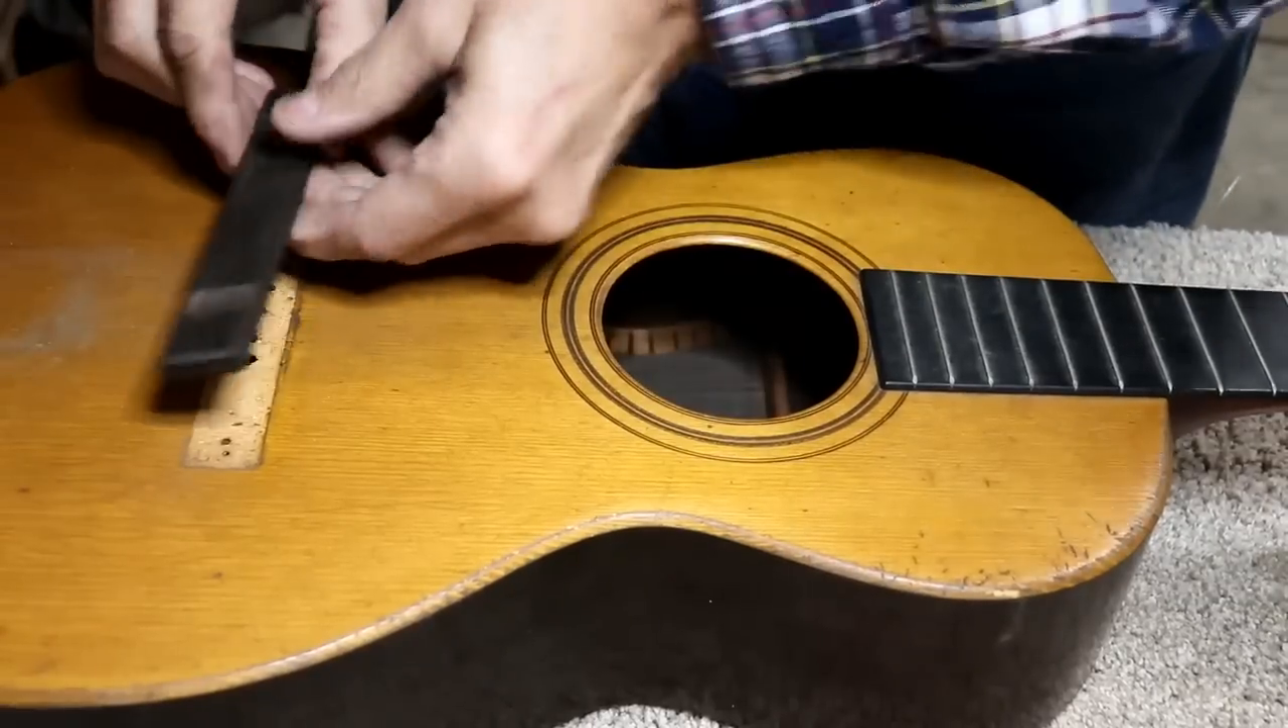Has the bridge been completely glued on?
No.